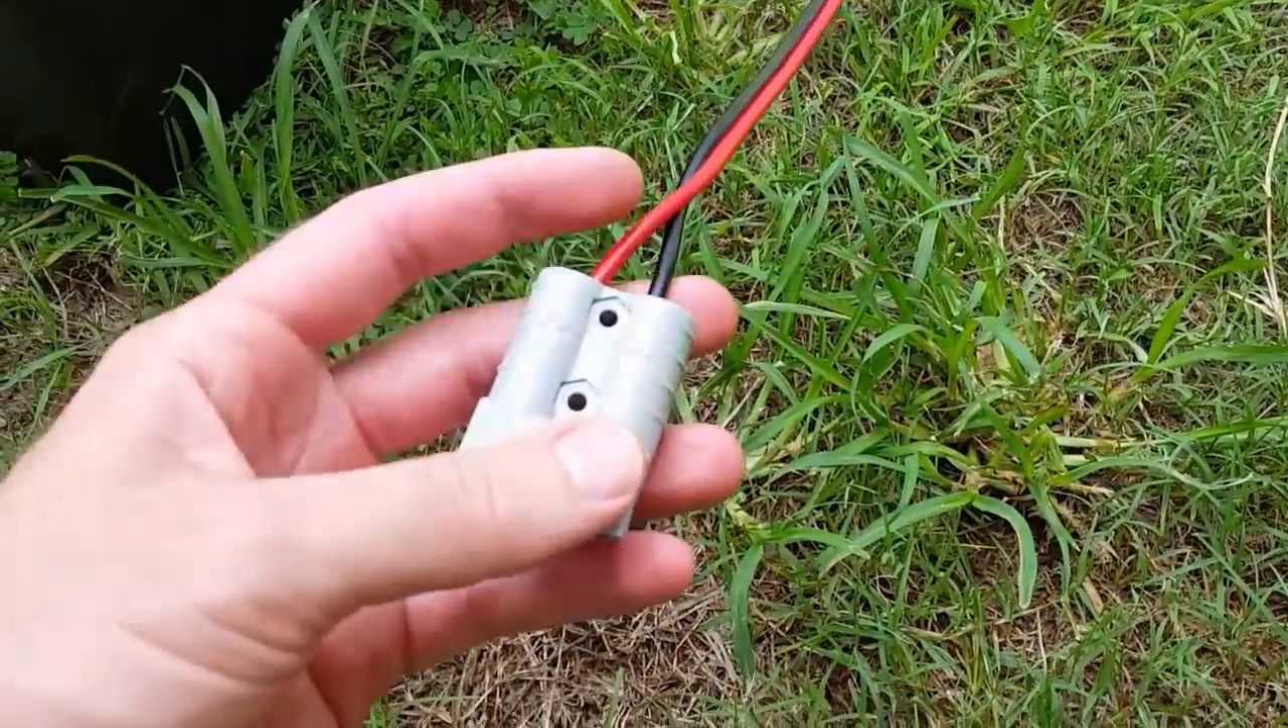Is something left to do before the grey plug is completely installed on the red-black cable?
No.